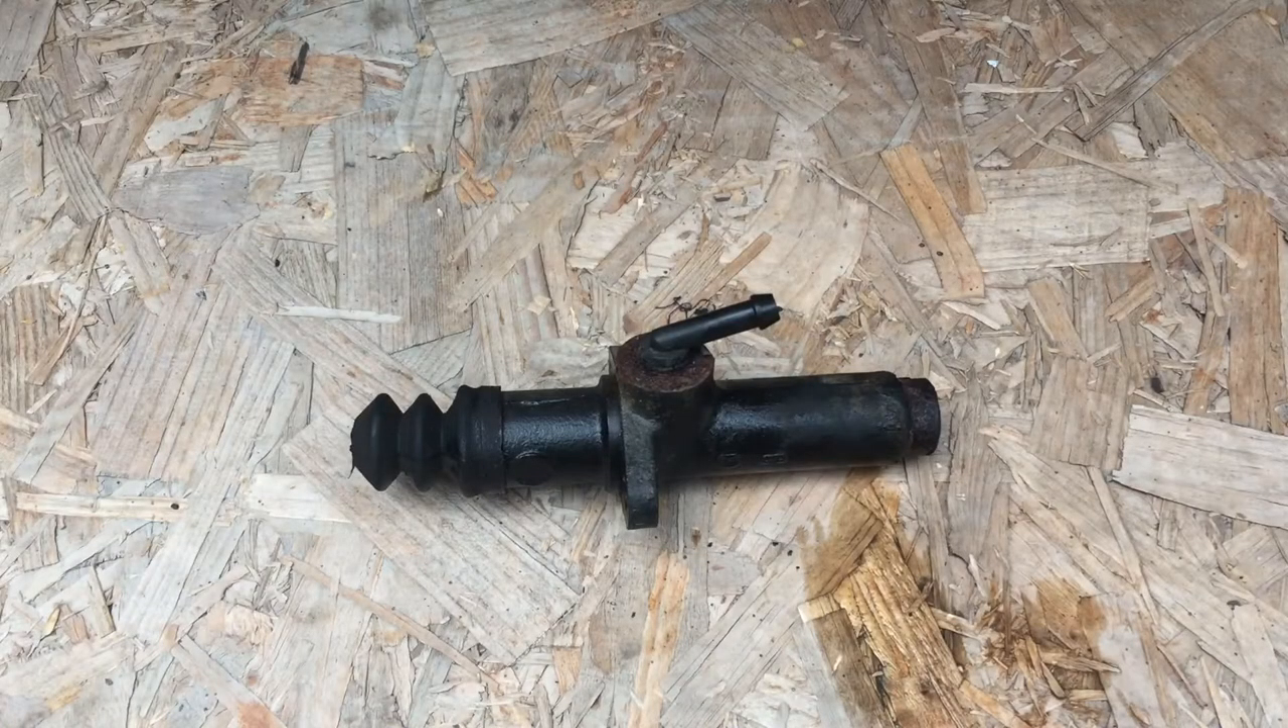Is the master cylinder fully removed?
Yes.